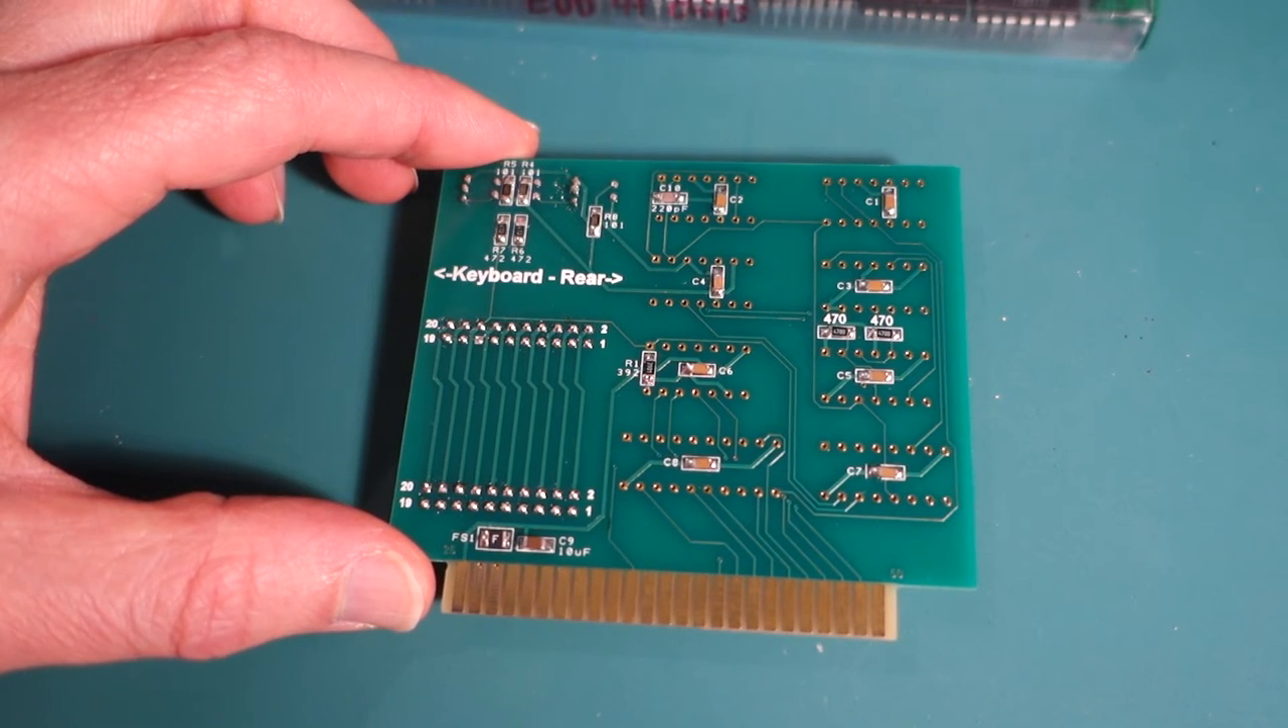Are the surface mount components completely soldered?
Yes.